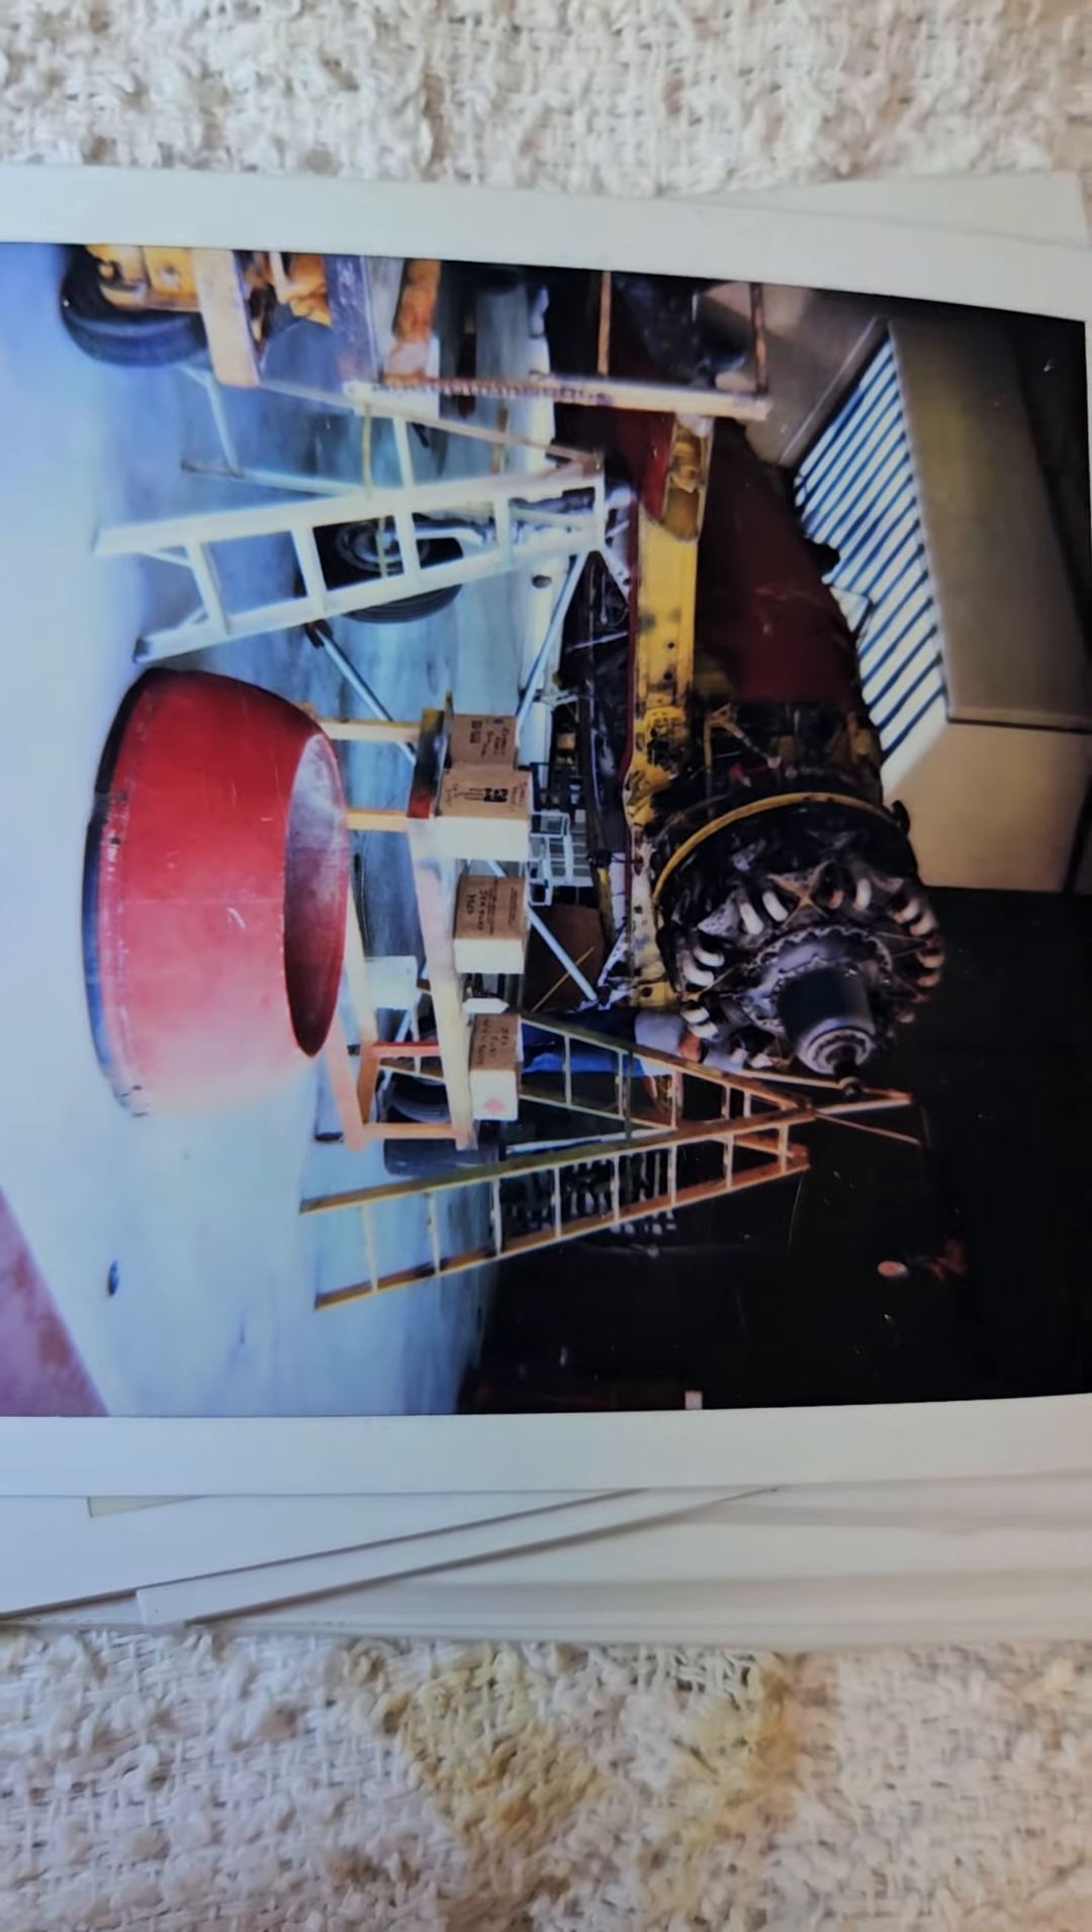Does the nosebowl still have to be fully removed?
No.